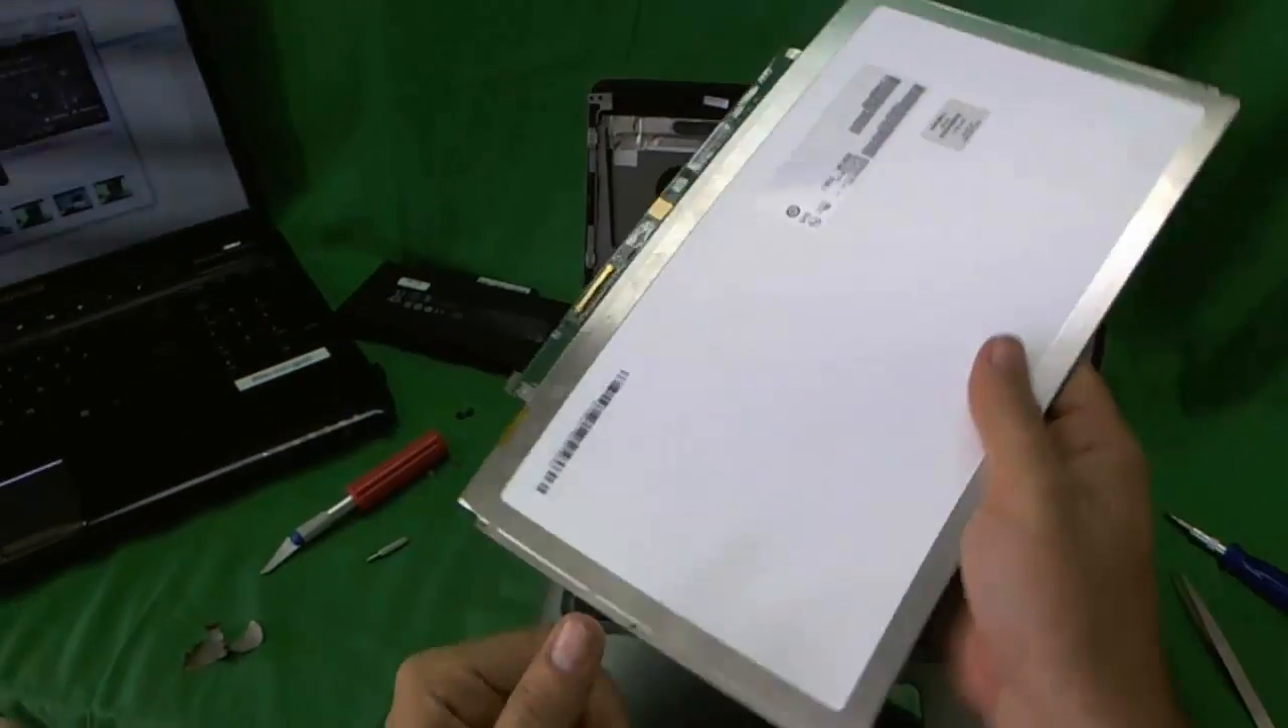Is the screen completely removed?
Yes.